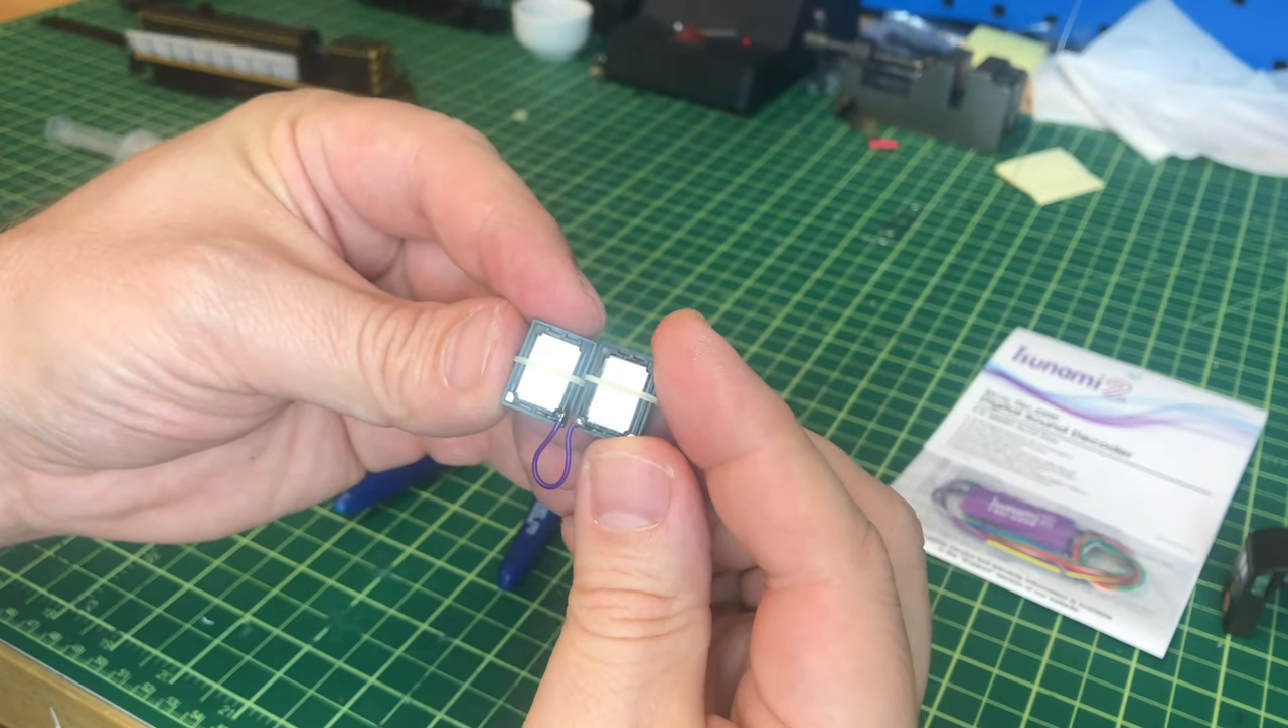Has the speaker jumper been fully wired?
Yes.